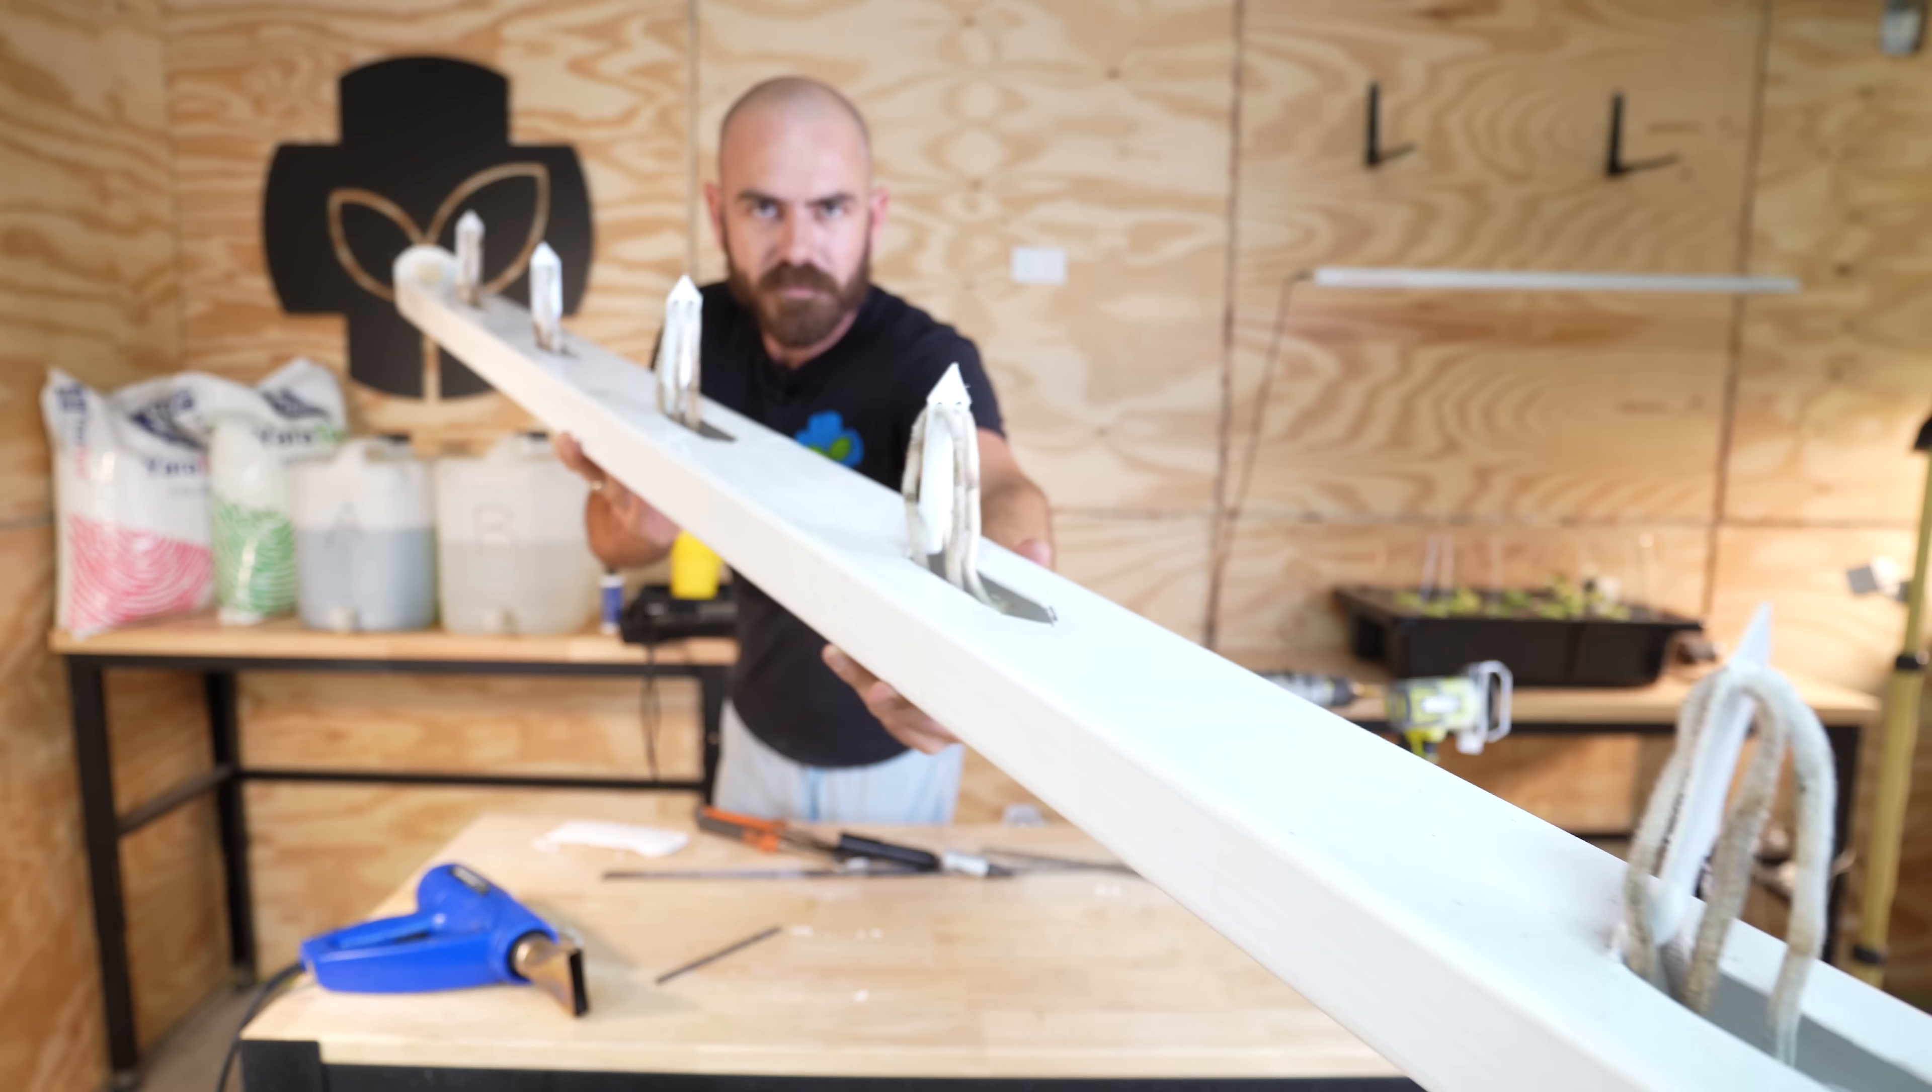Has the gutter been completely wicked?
Yes.